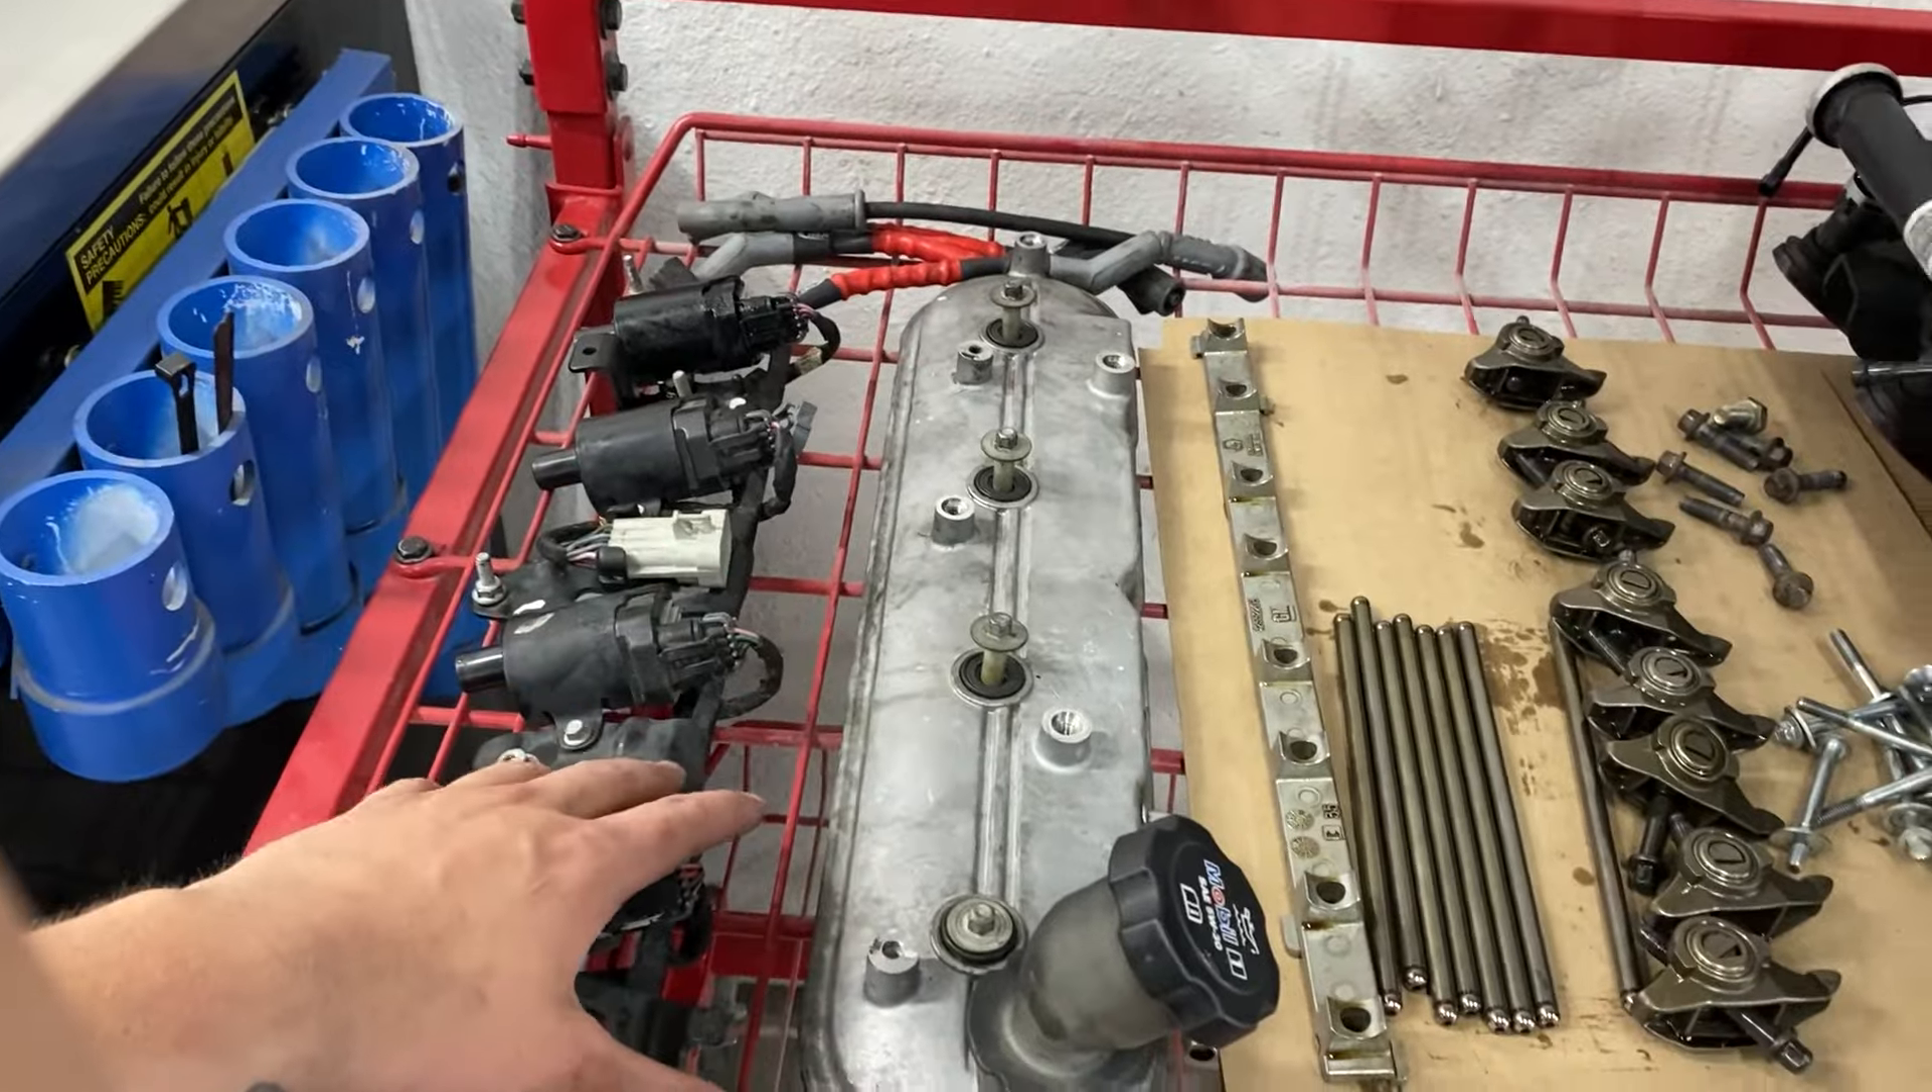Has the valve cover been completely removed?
Yes.